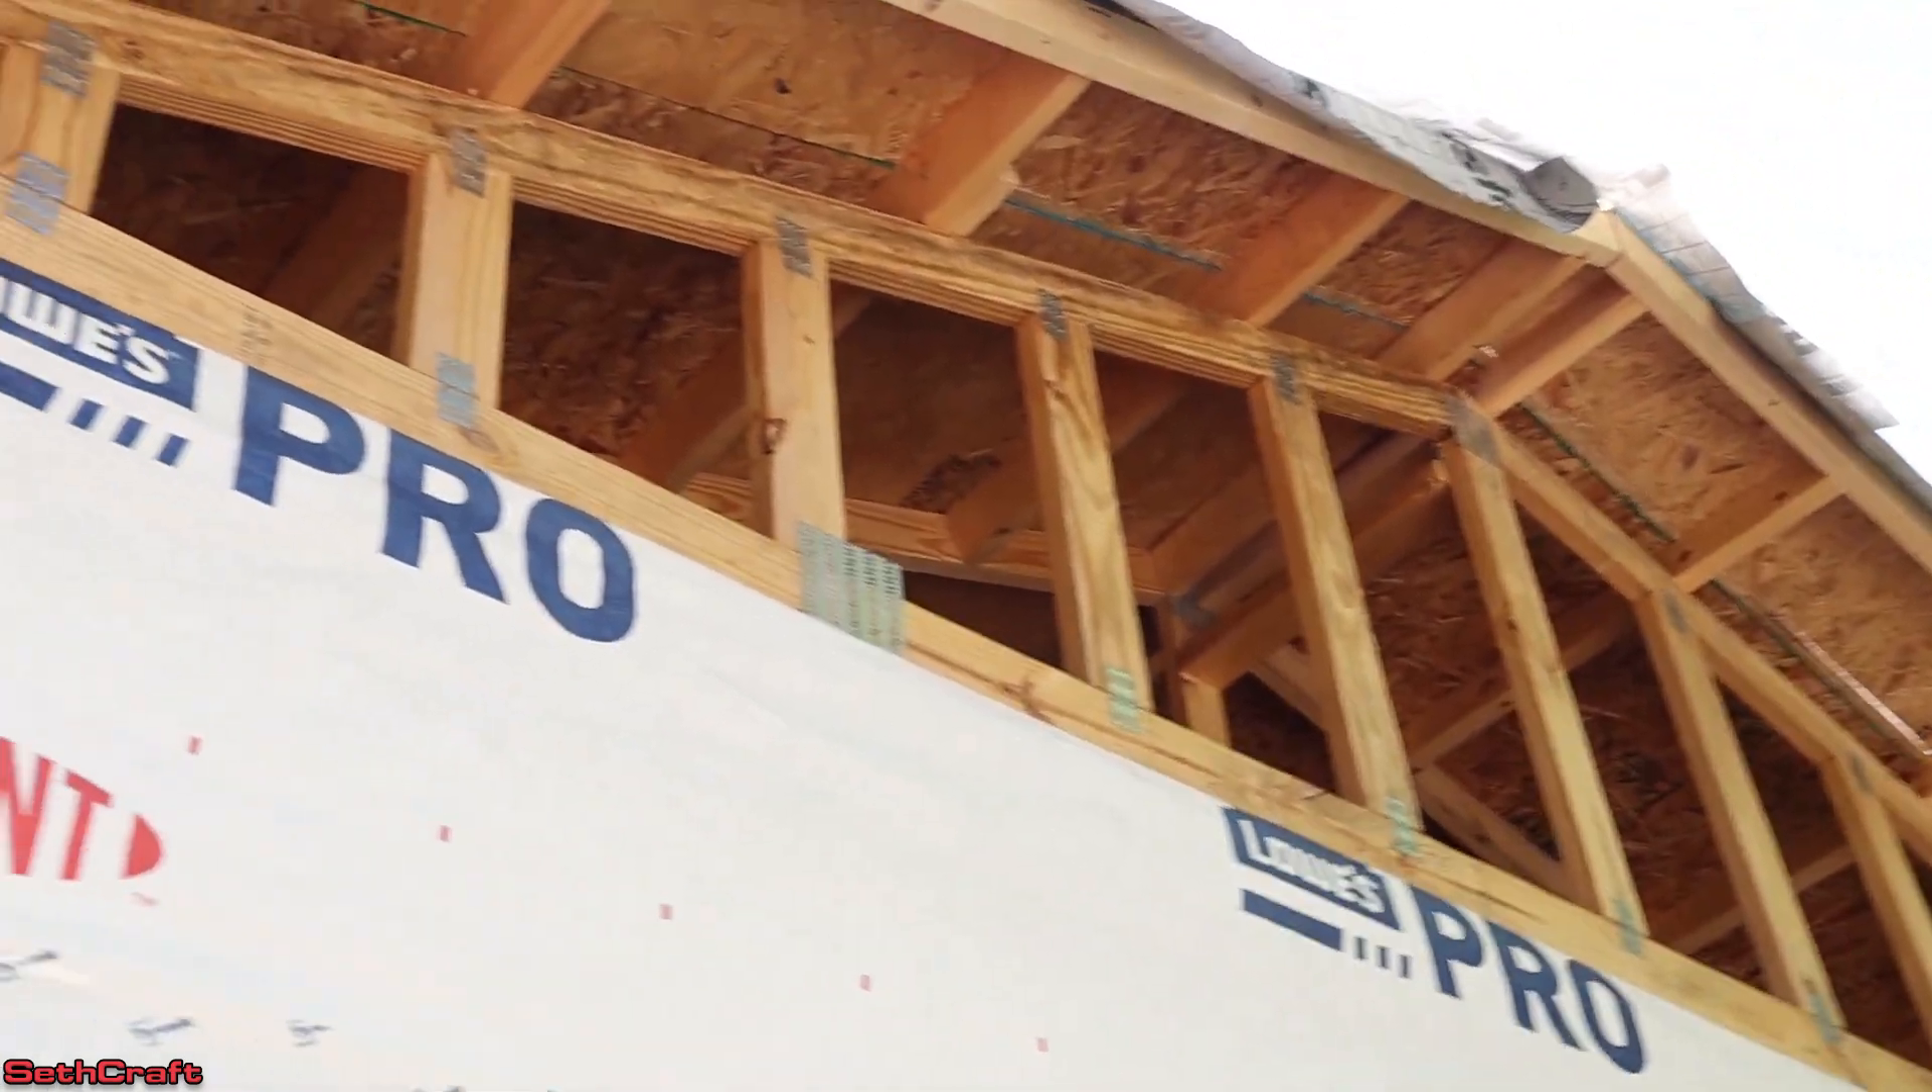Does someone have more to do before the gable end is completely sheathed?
Yes.